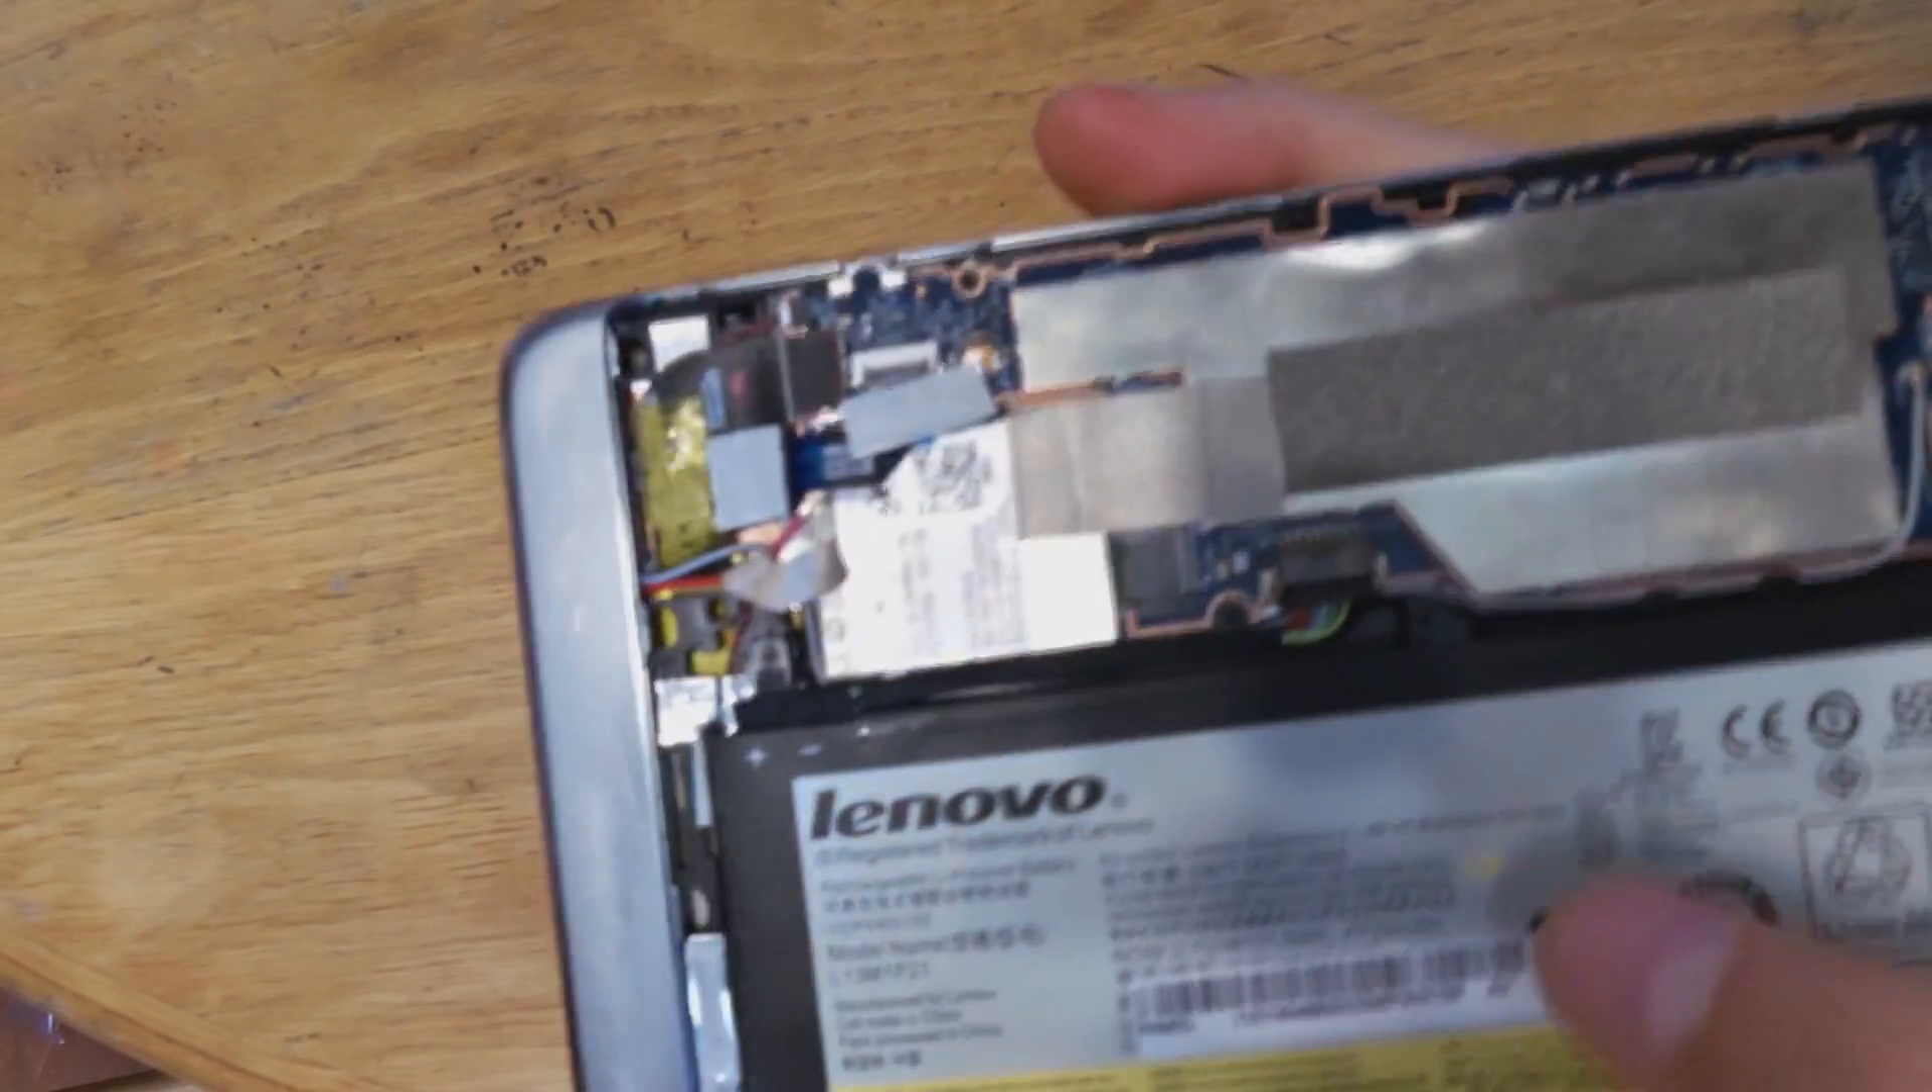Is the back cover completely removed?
Yes.